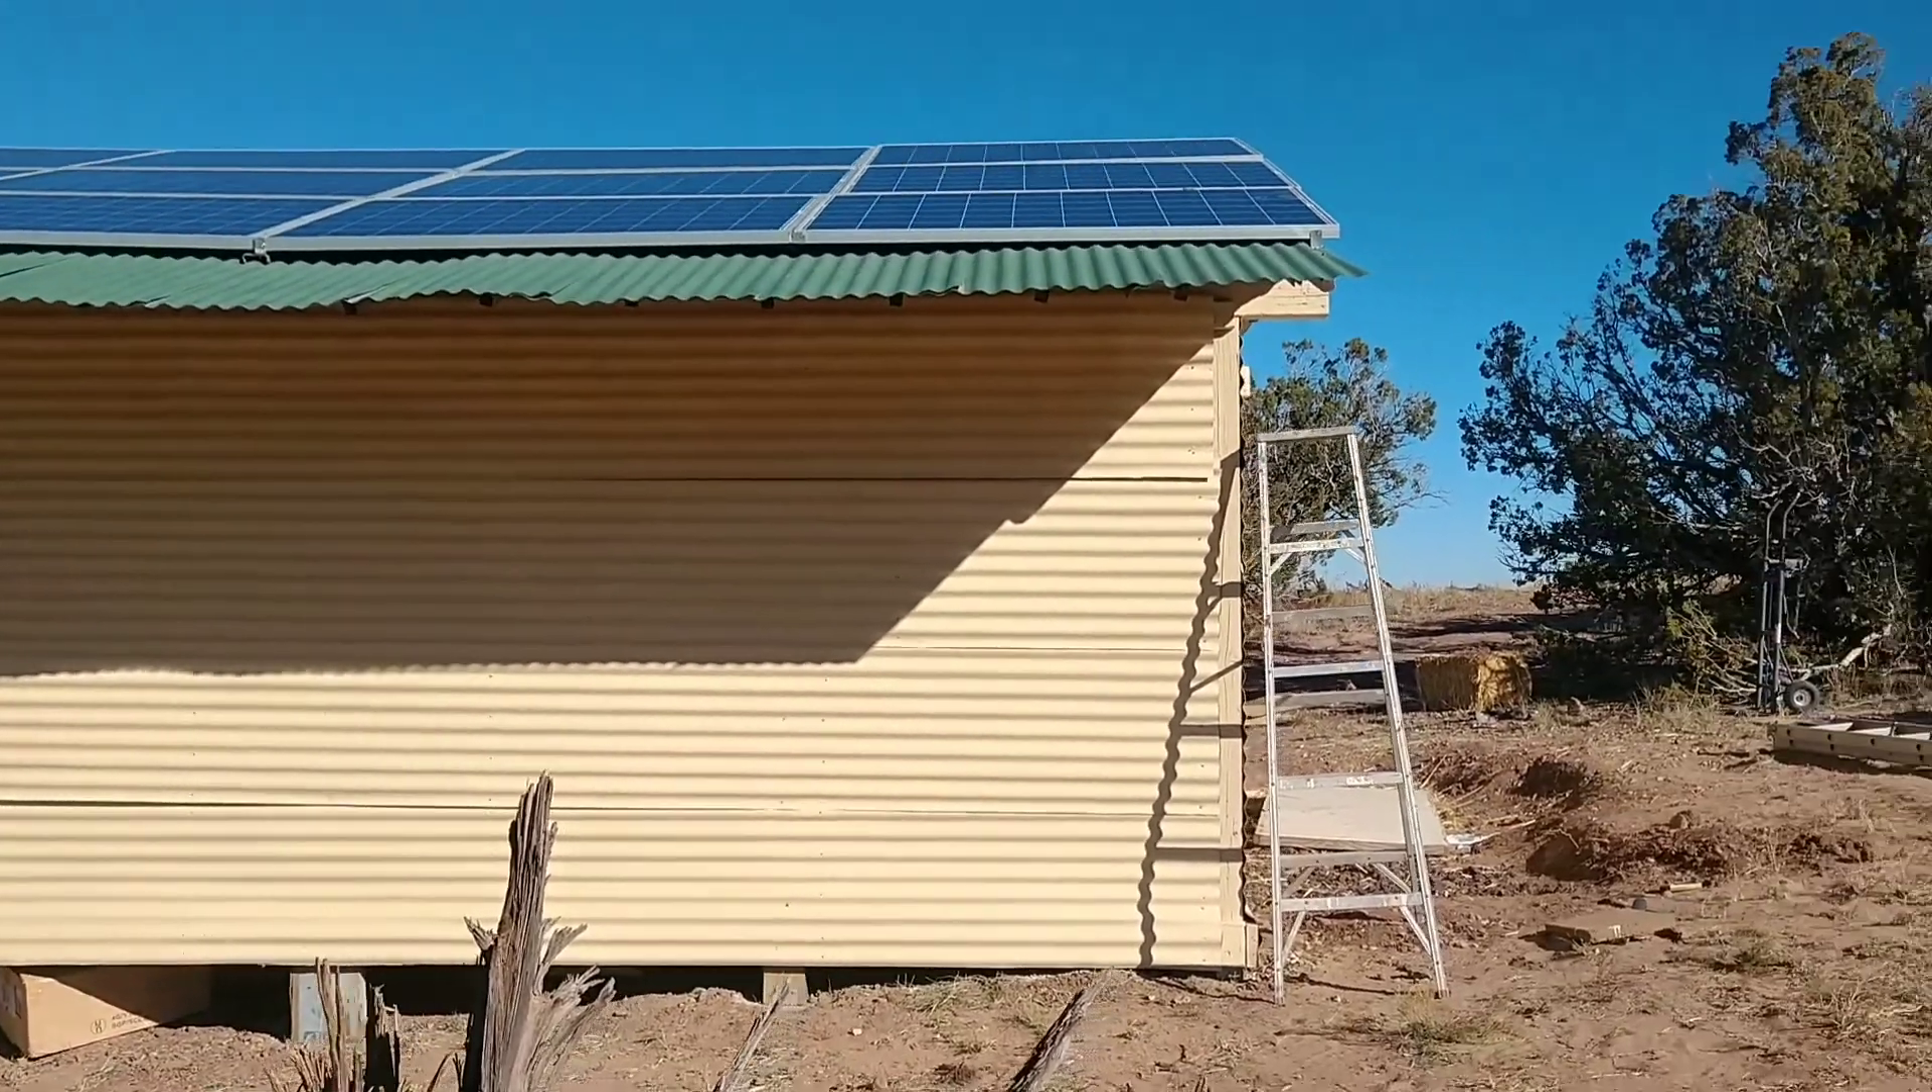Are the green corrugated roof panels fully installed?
Yes.